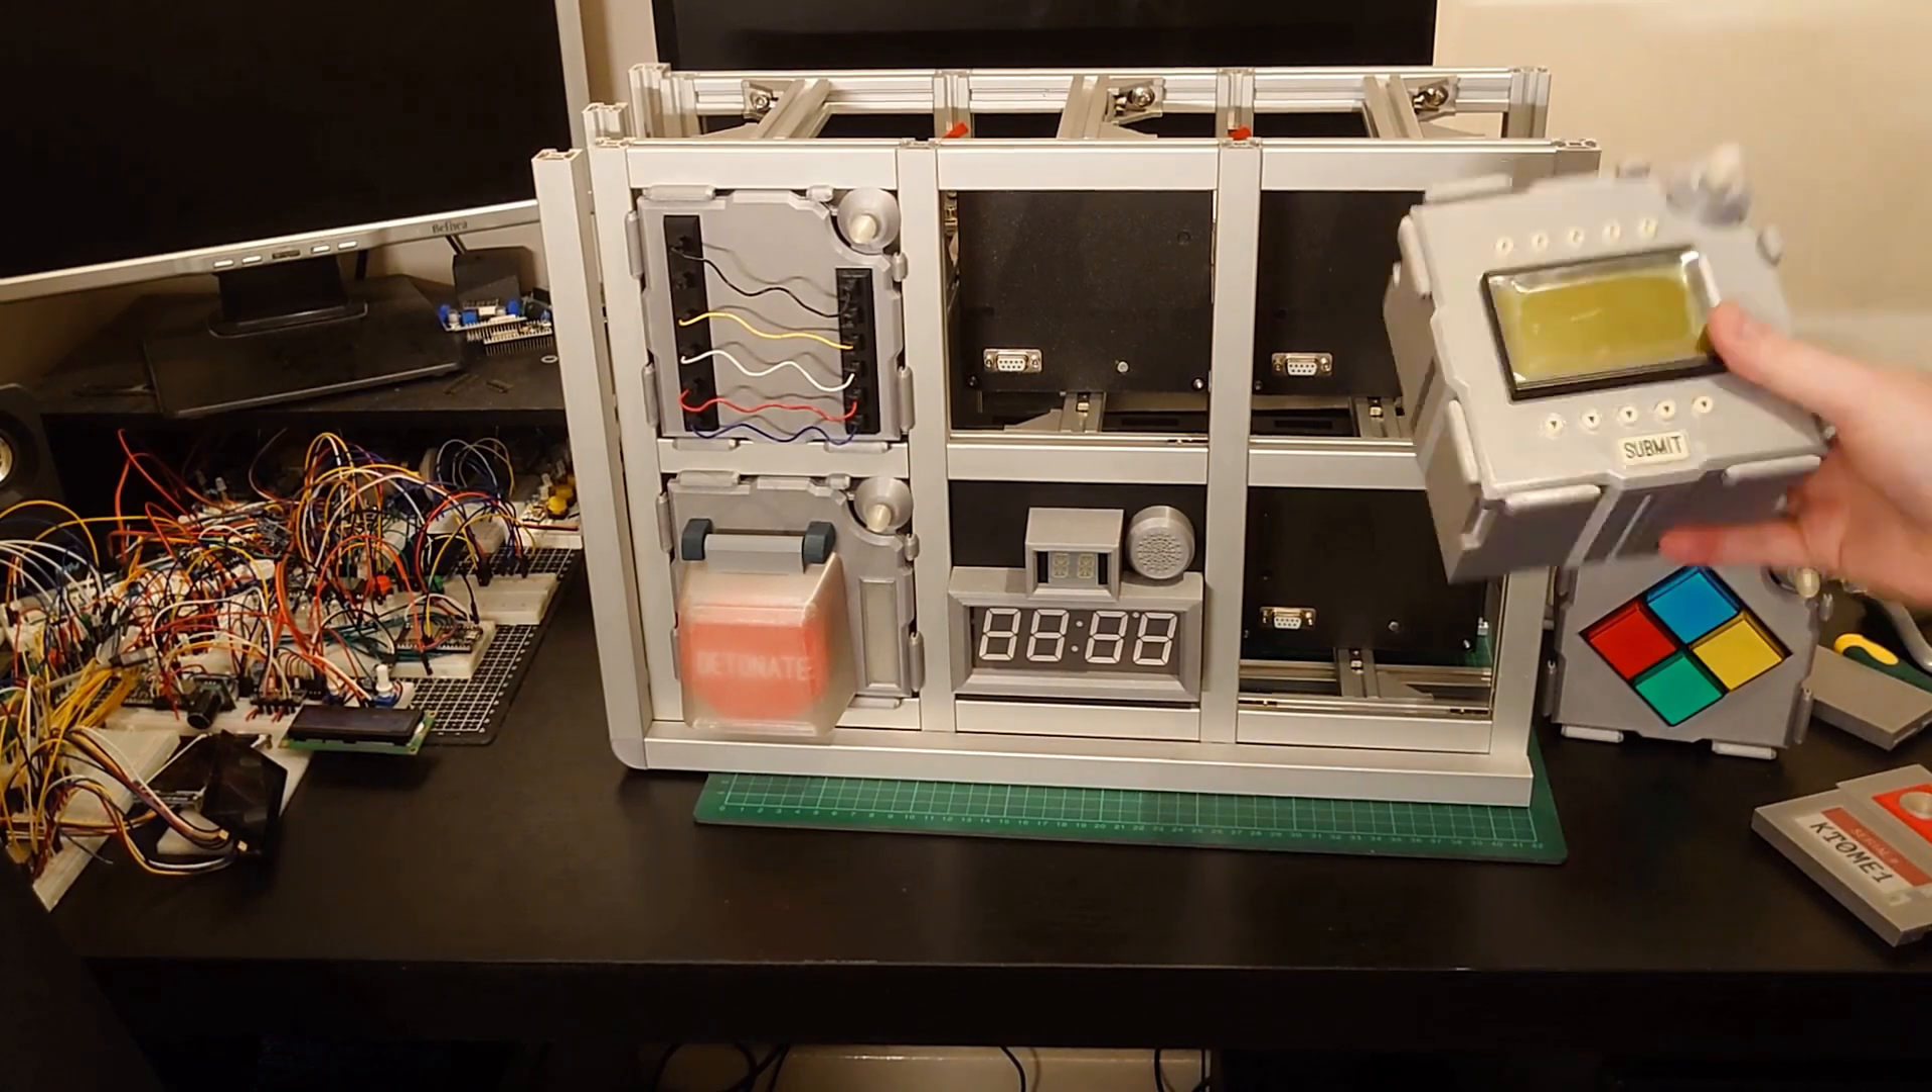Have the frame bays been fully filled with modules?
No.